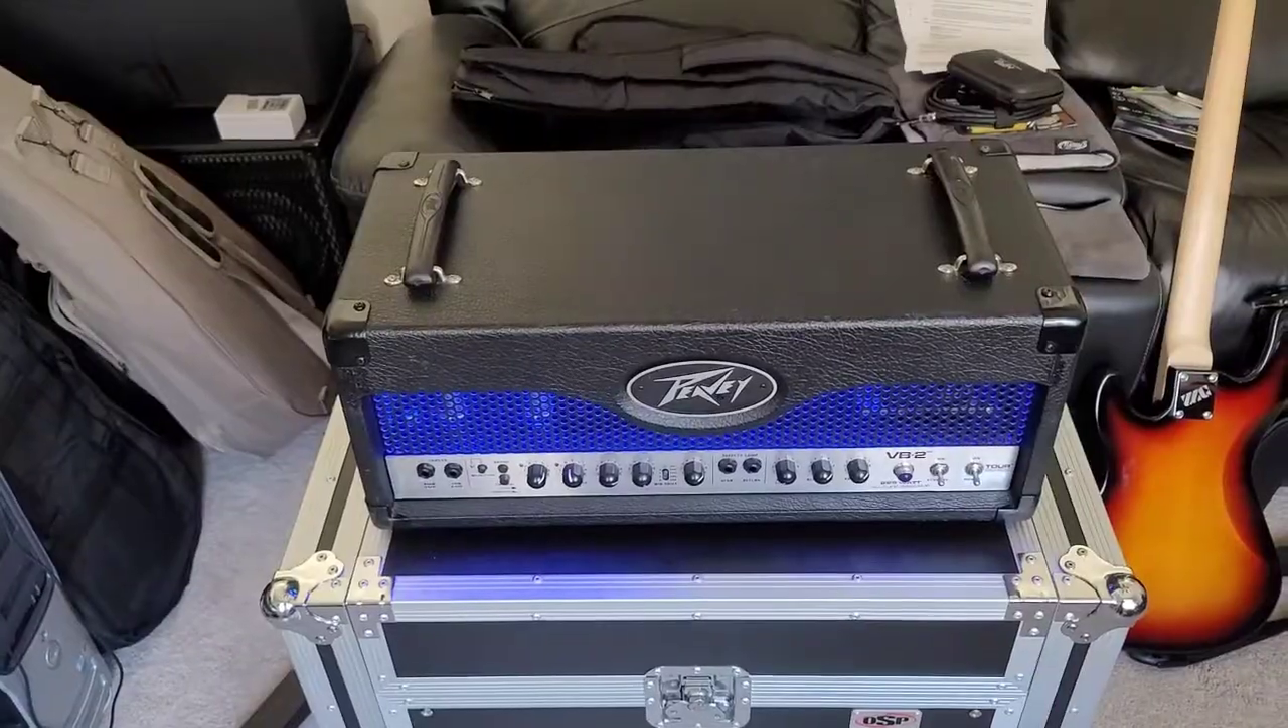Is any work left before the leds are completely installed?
No.